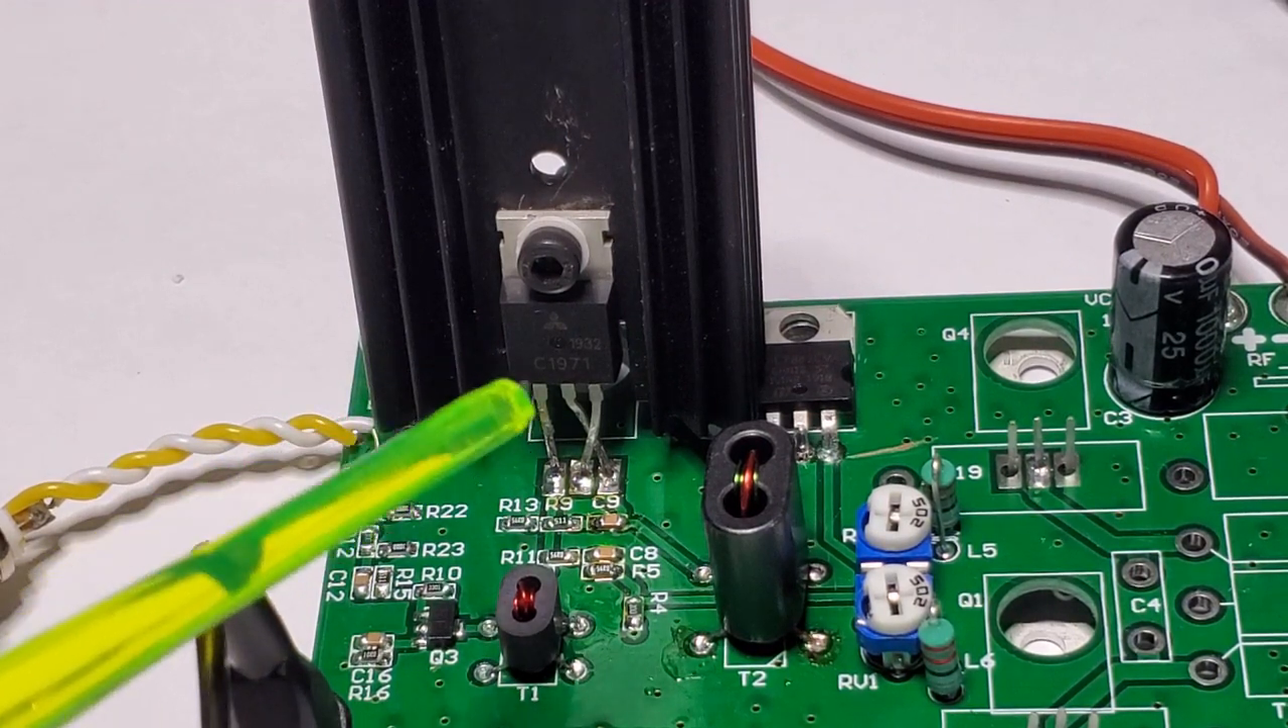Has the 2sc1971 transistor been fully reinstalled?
Yes.